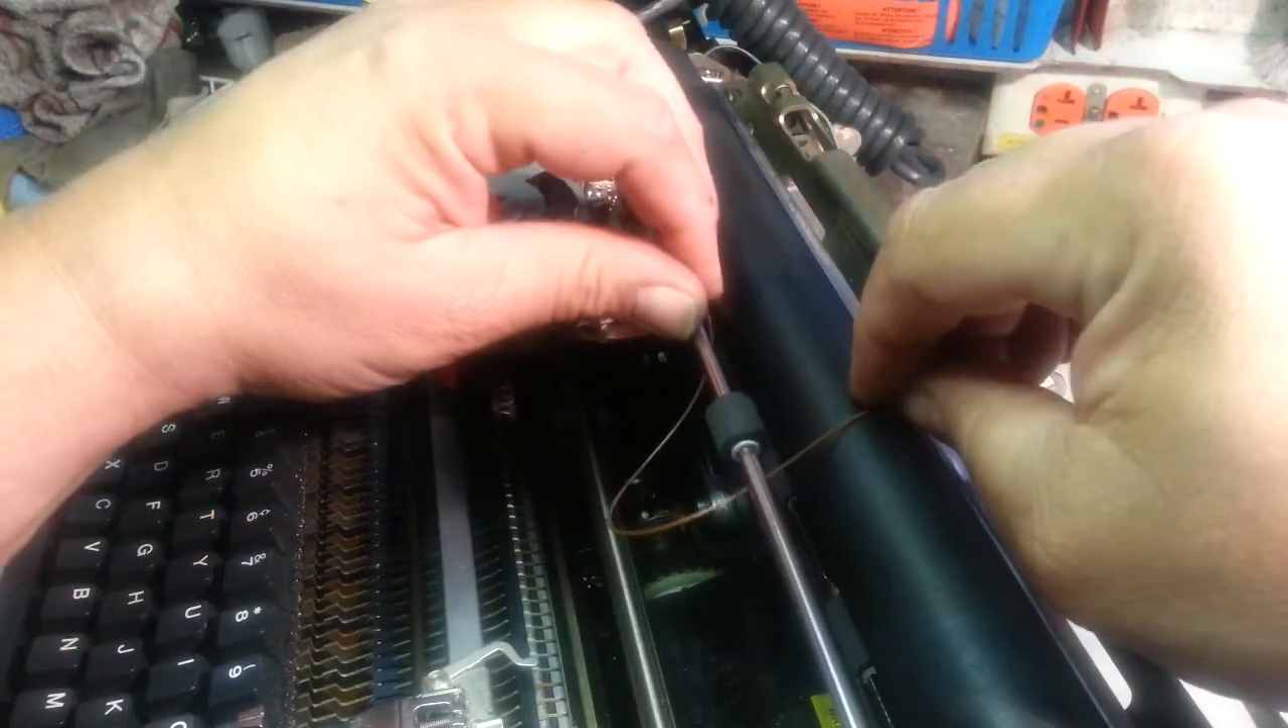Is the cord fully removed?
No.